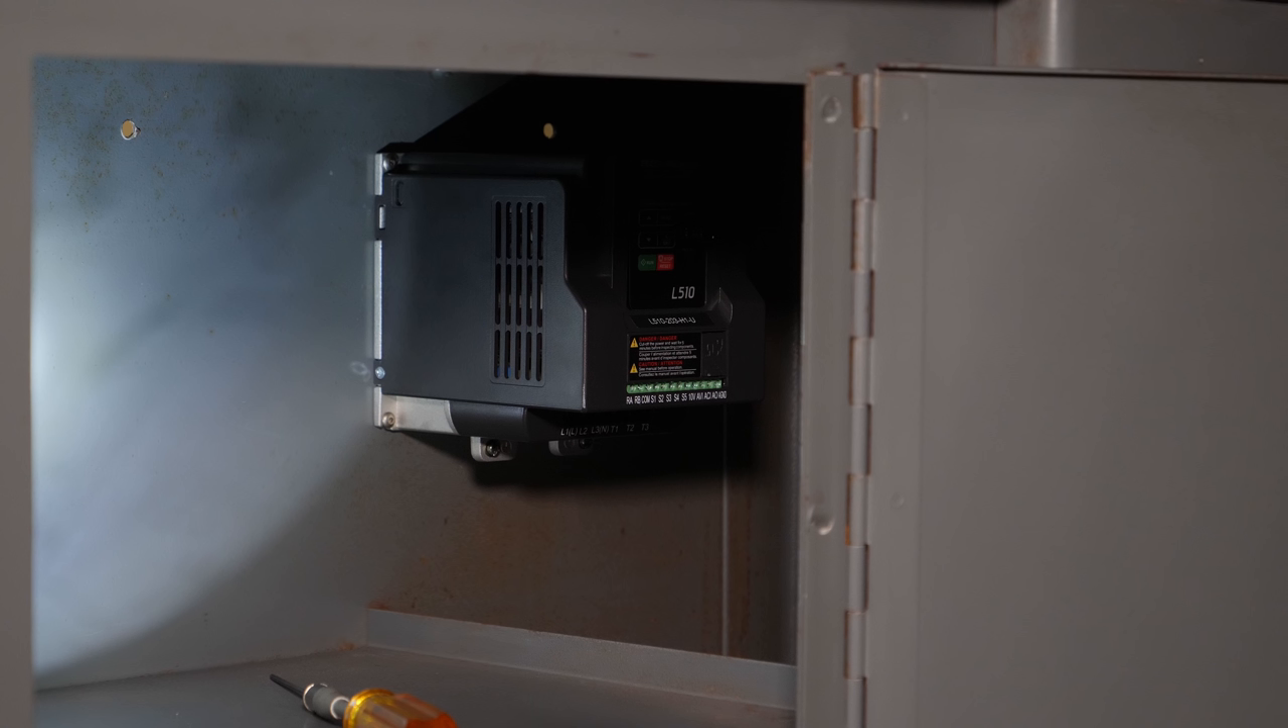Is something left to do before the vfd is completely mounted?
No.